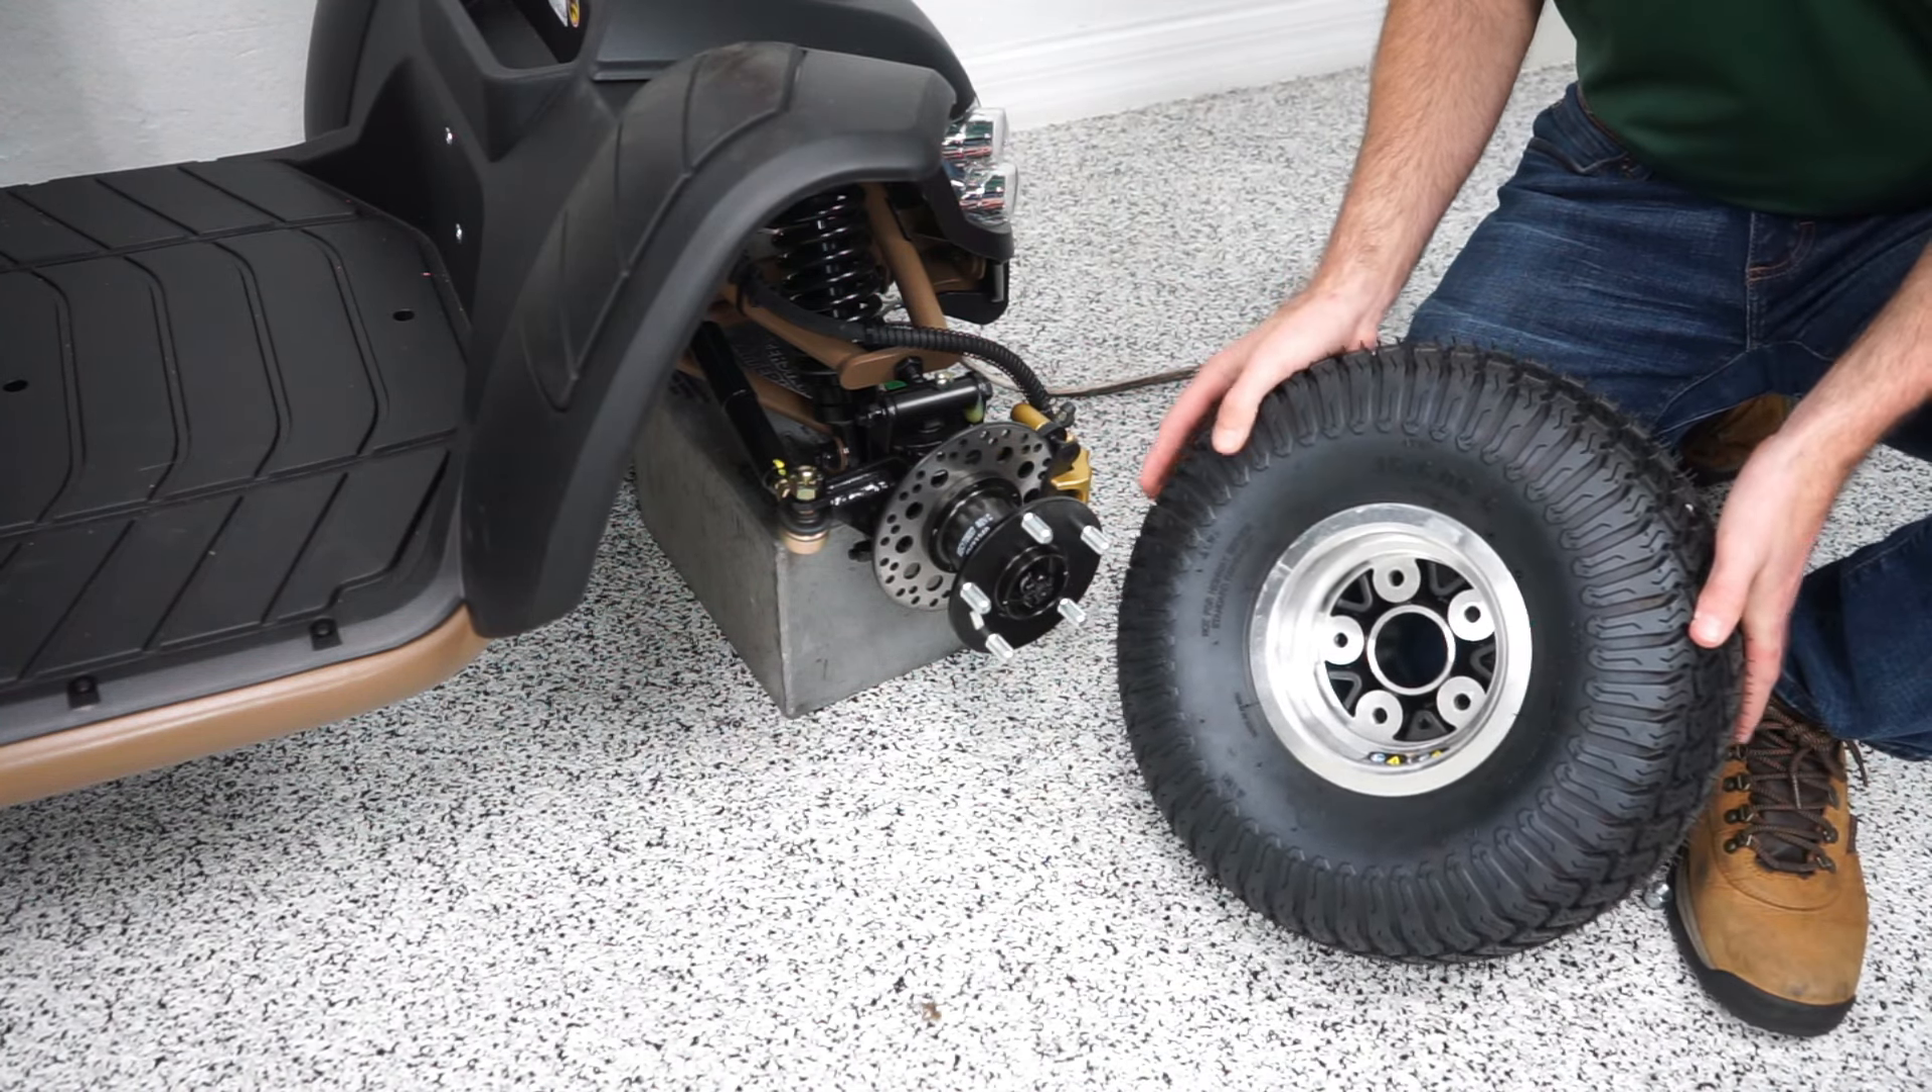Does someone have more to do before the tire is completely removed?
No.